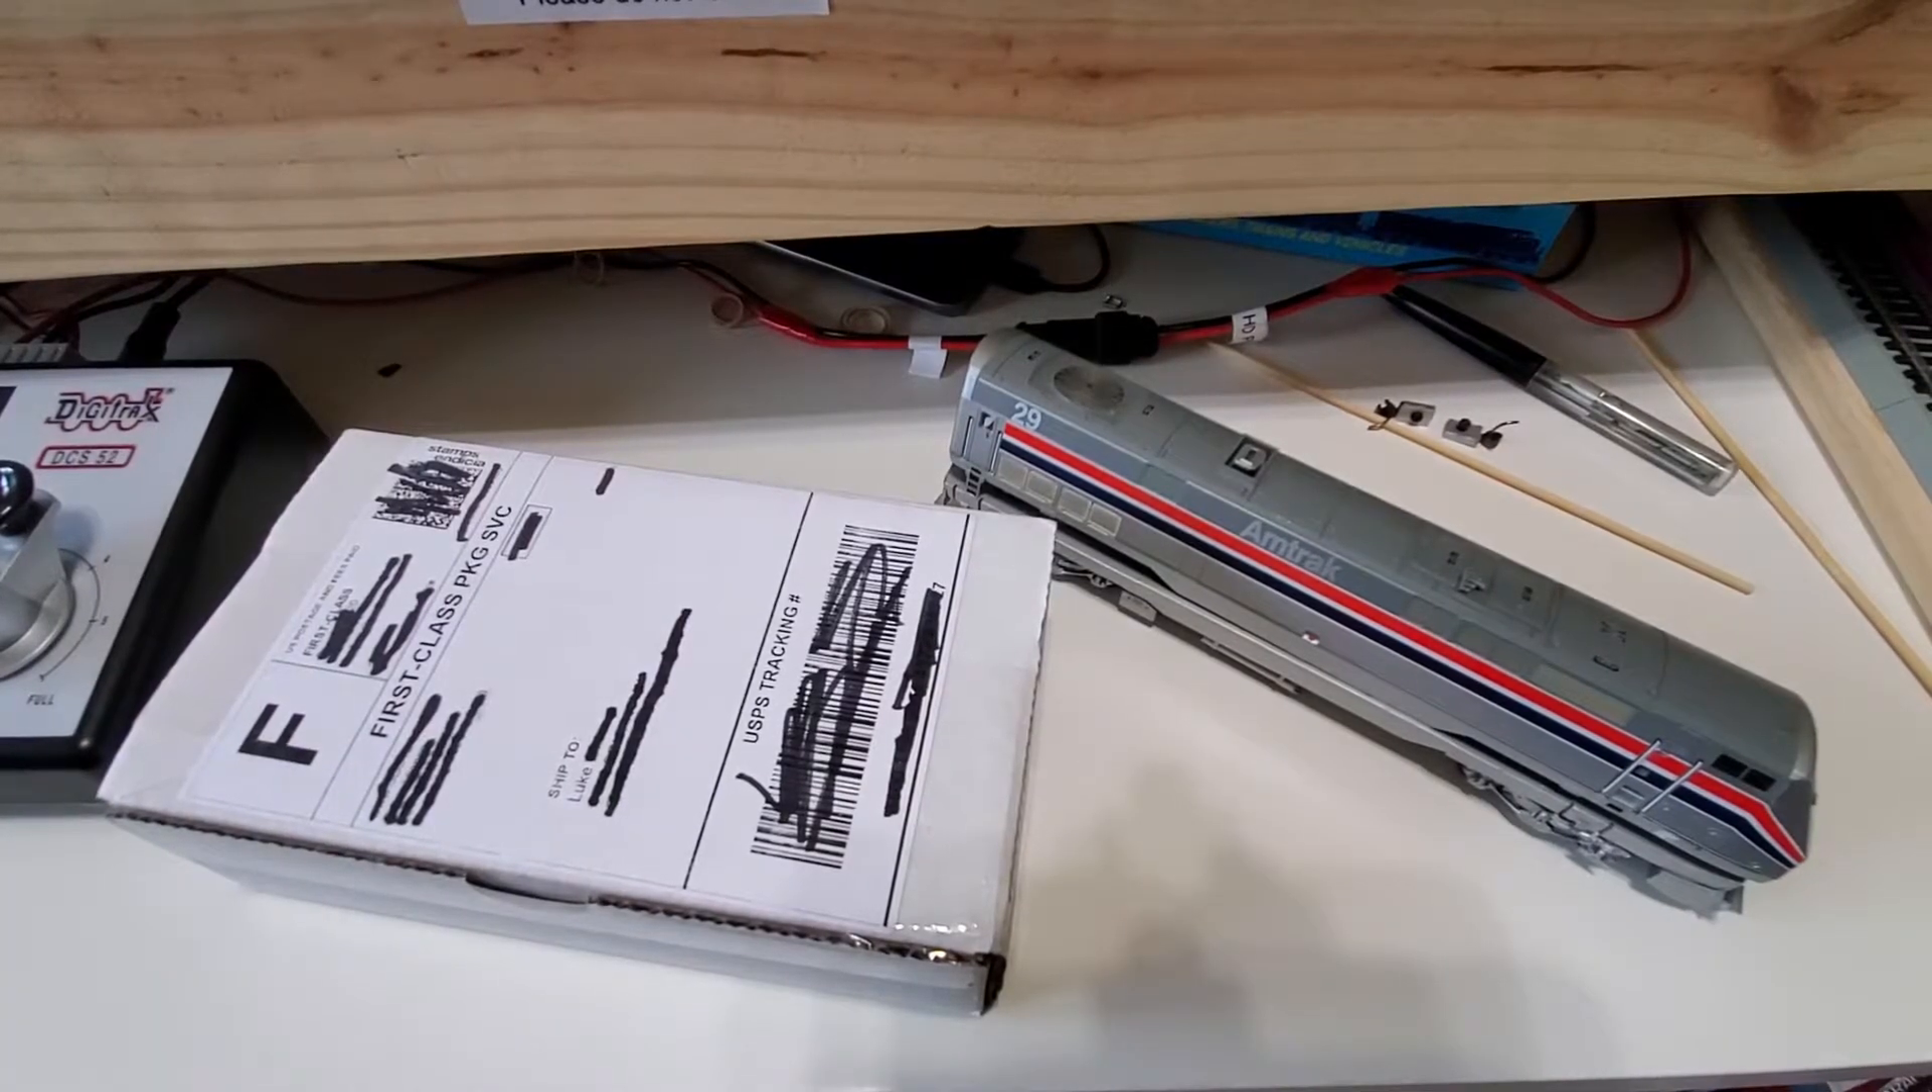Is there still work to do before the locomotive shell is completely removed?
Yes.